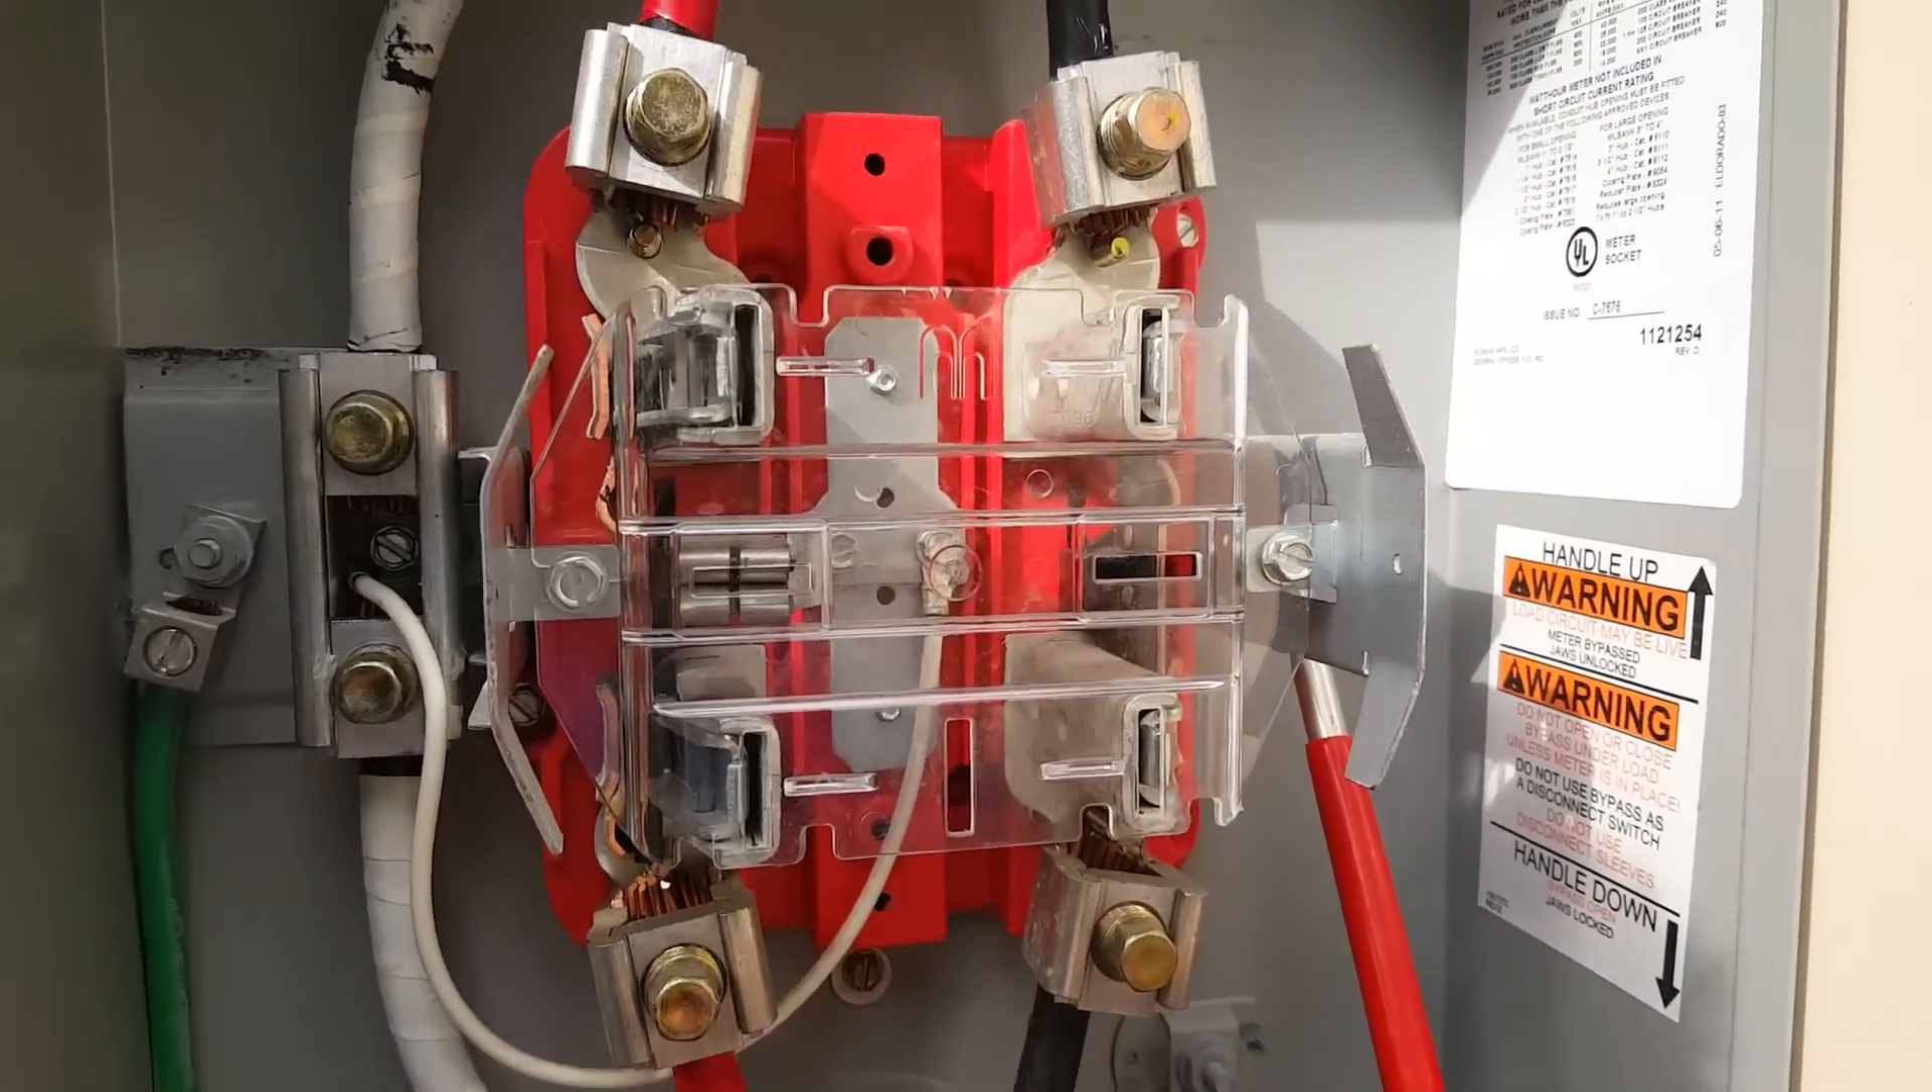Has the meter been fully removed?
Yes.